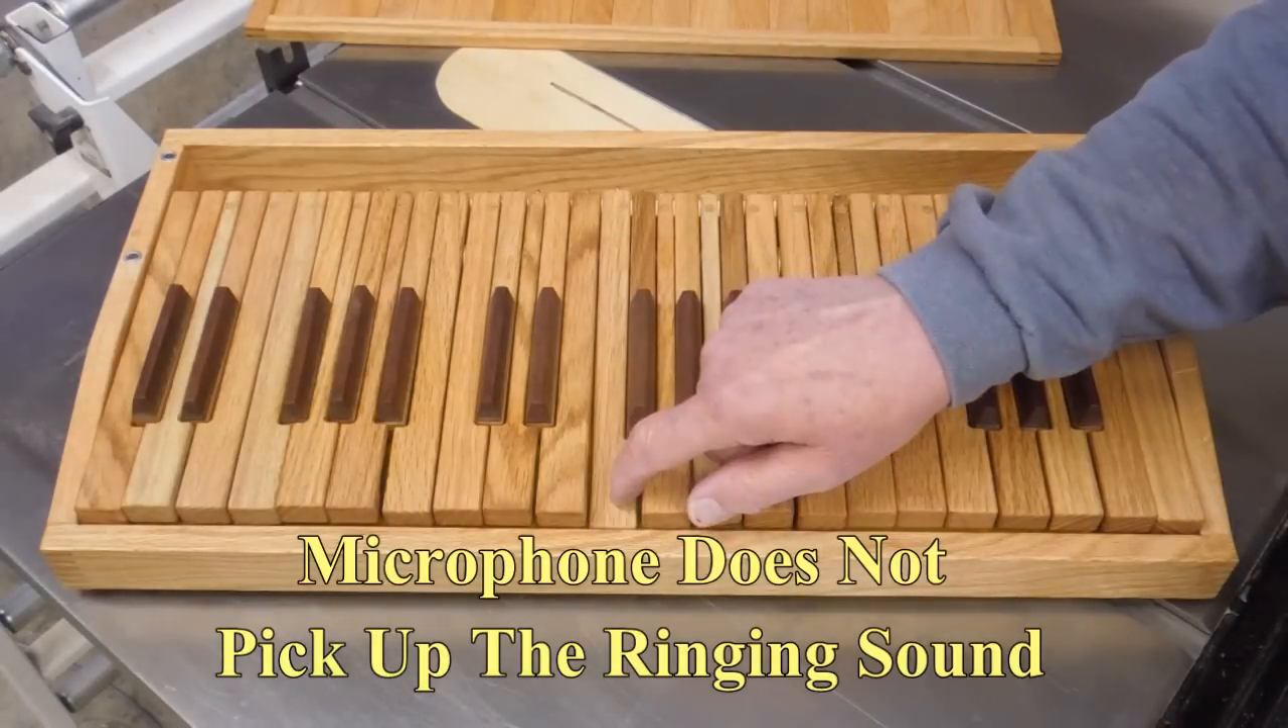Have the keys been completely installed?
Yes.